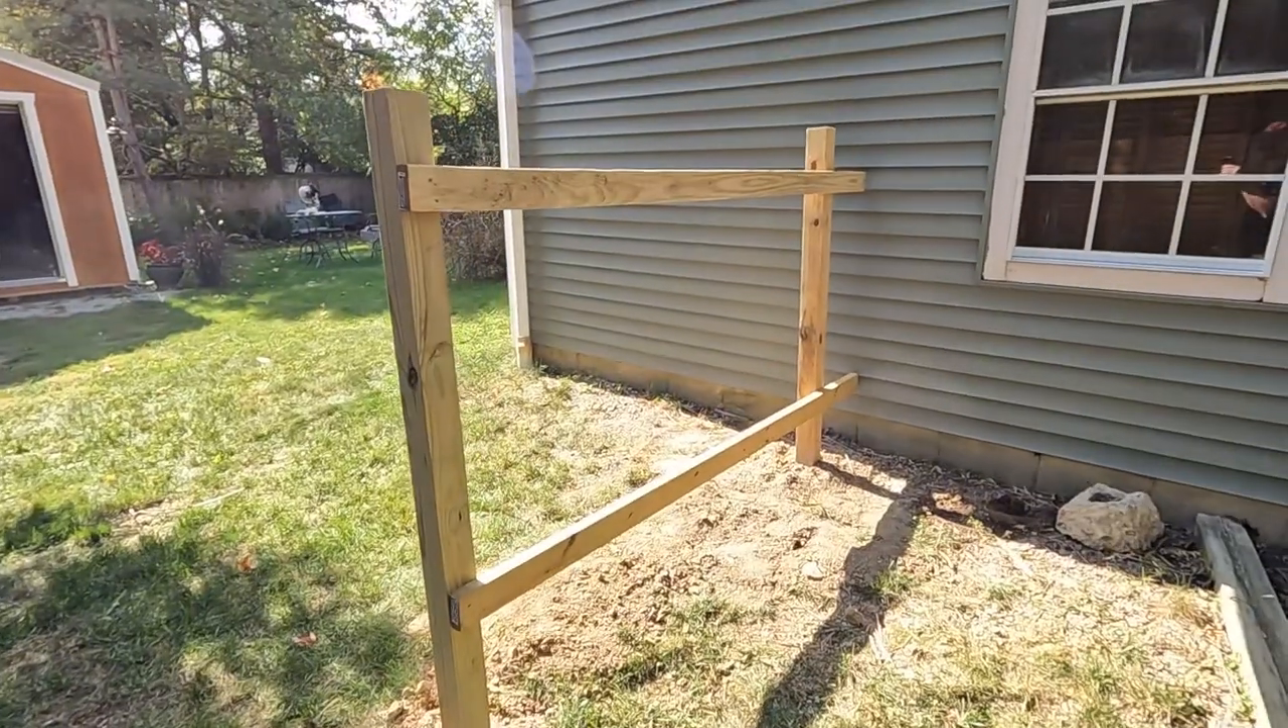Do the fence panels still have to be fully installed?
Yes.